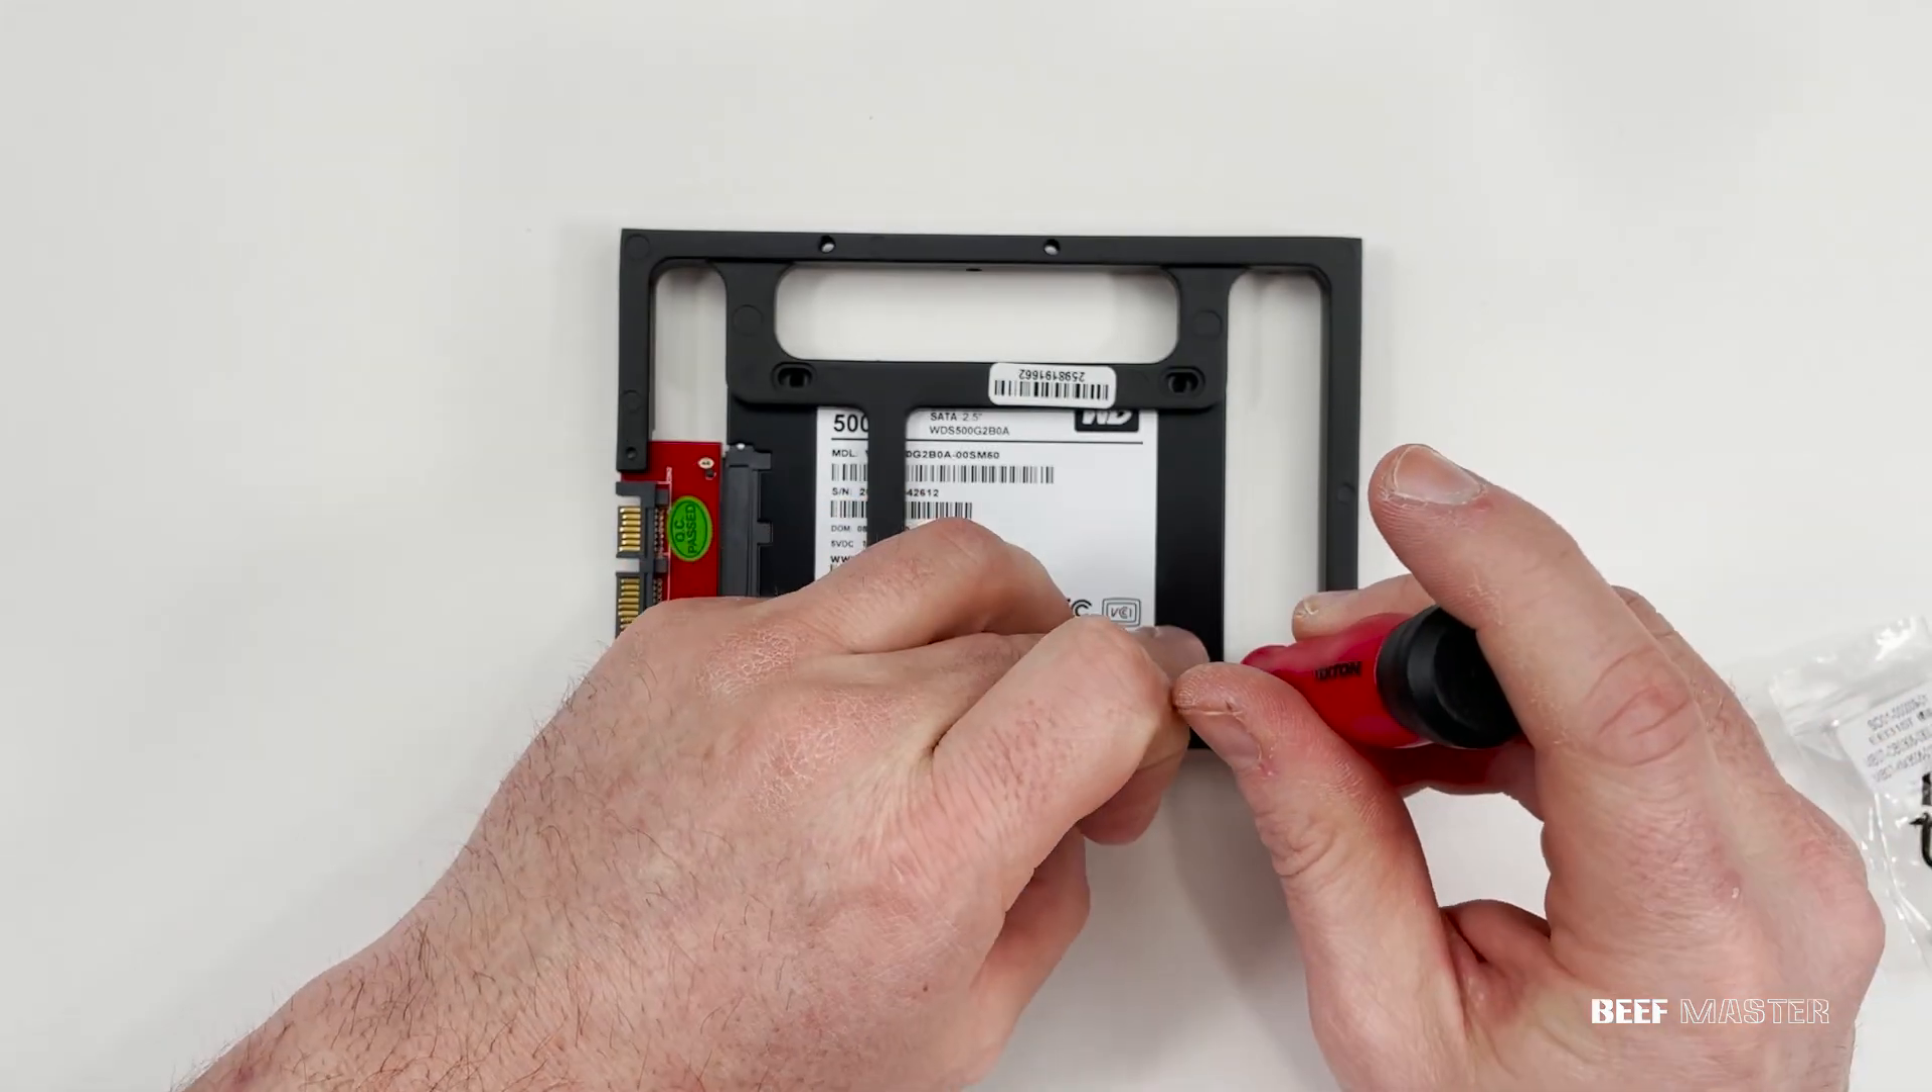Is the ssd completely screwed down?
No.